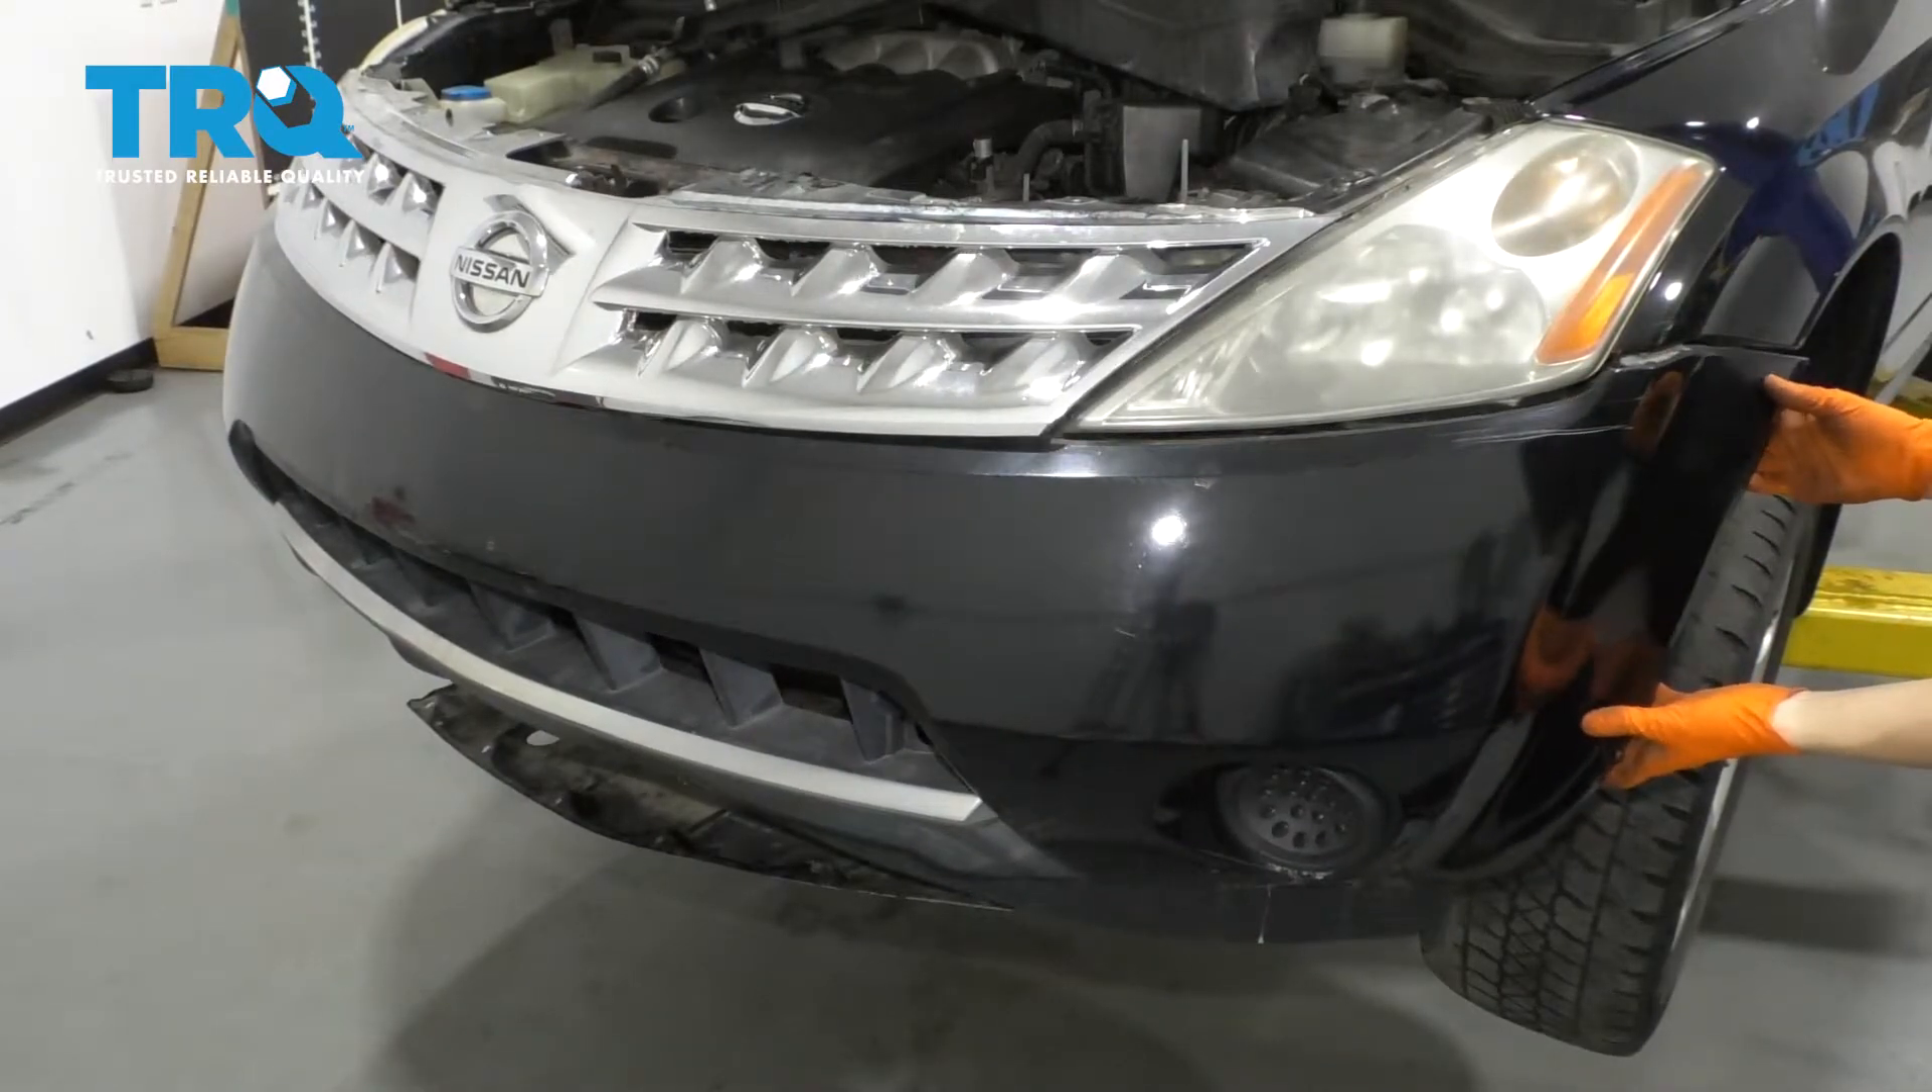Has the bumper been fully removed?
No.